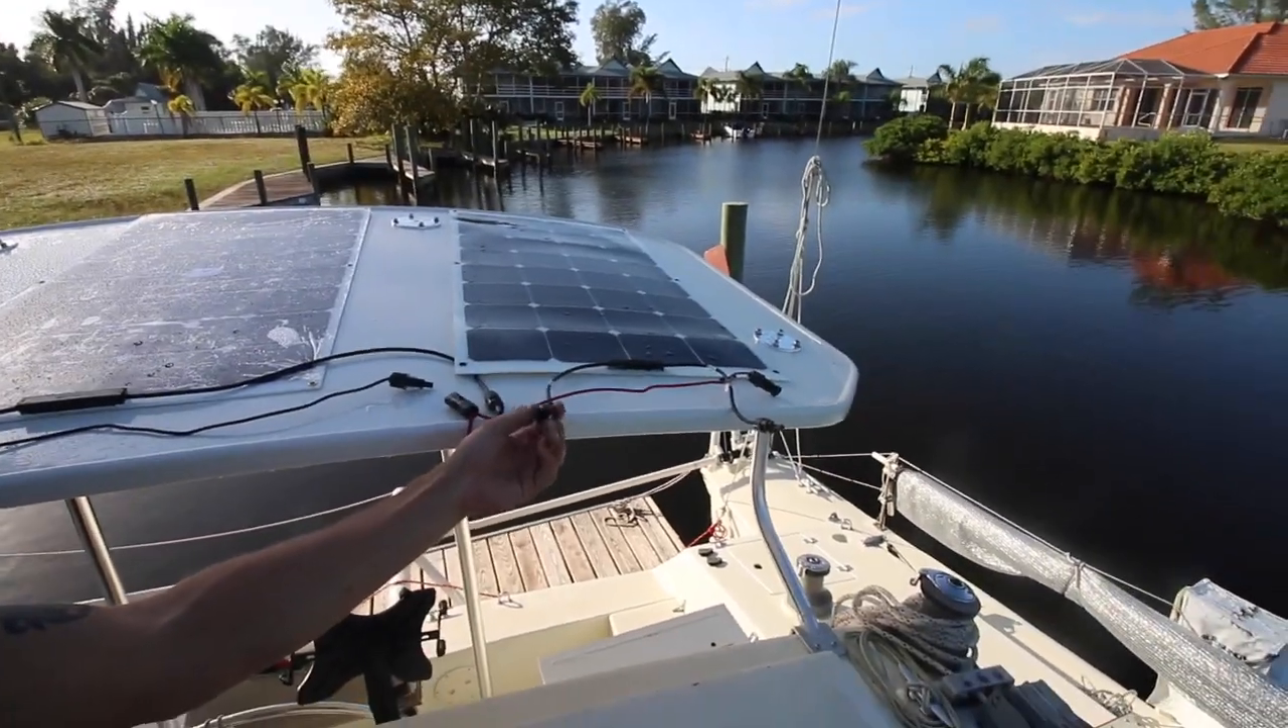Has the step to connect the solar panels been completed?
No.